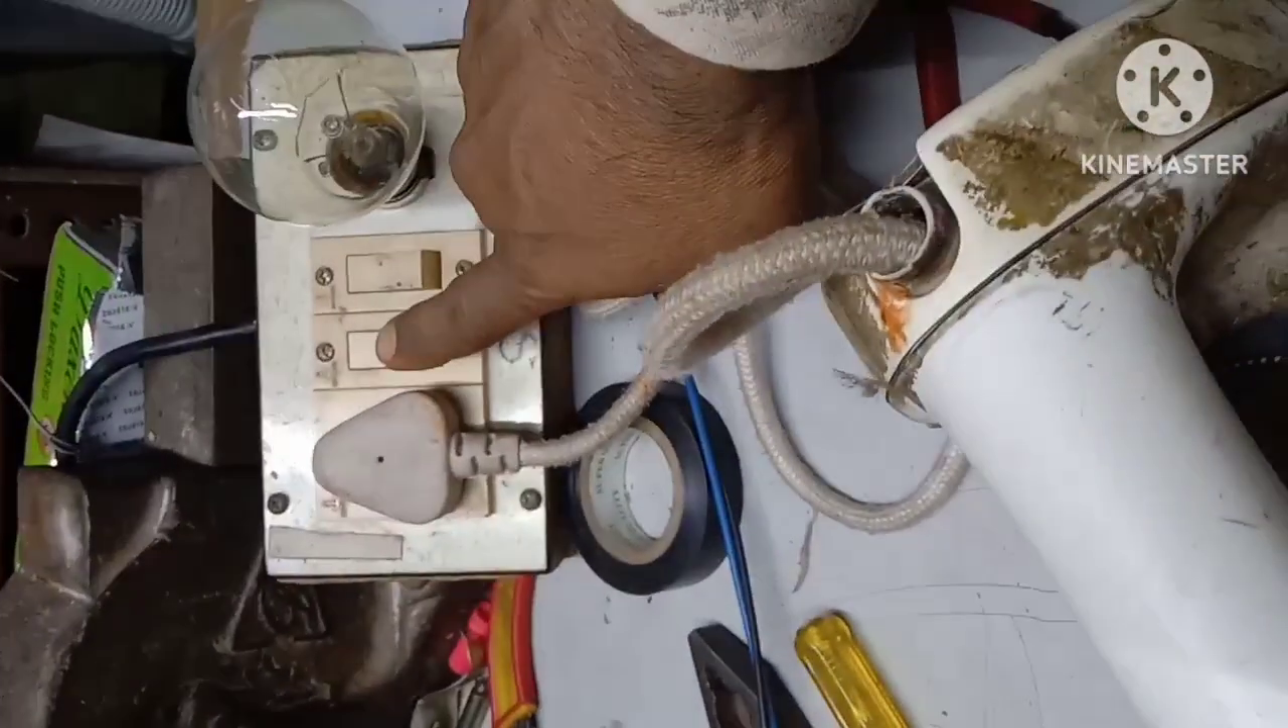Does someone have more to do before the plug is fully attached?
No.